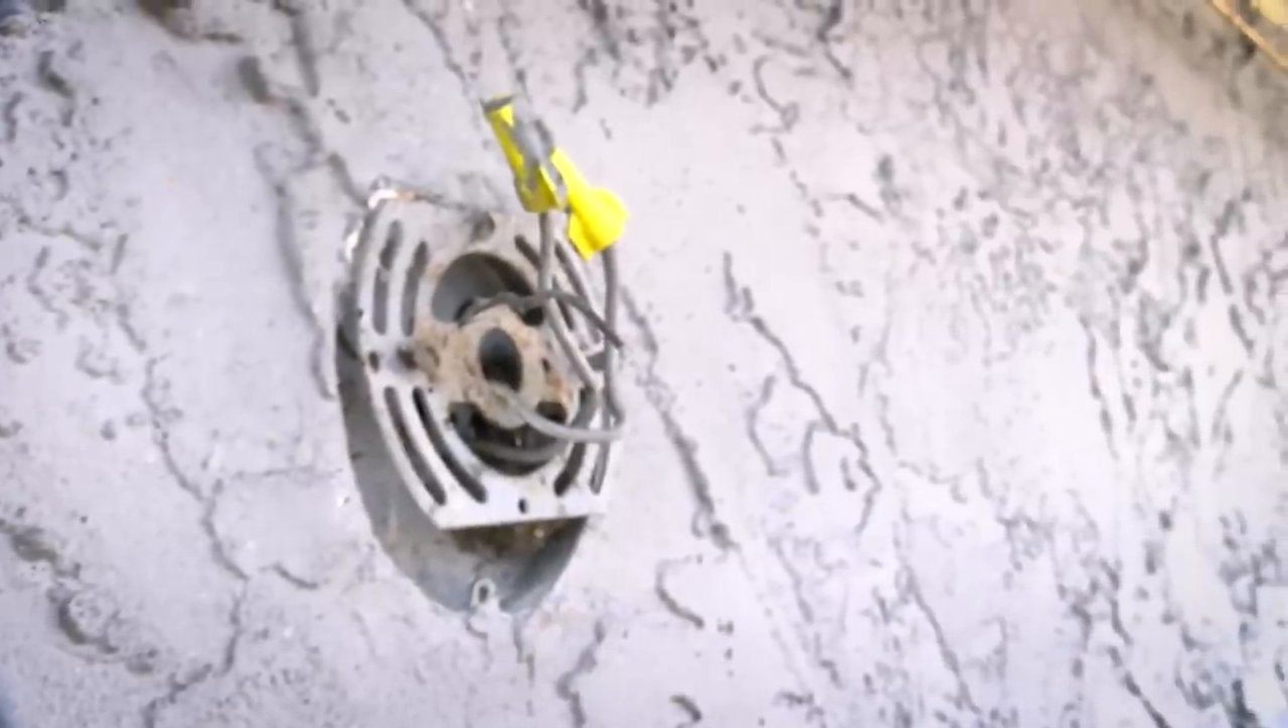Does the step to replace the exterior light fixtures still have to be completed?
Yes.